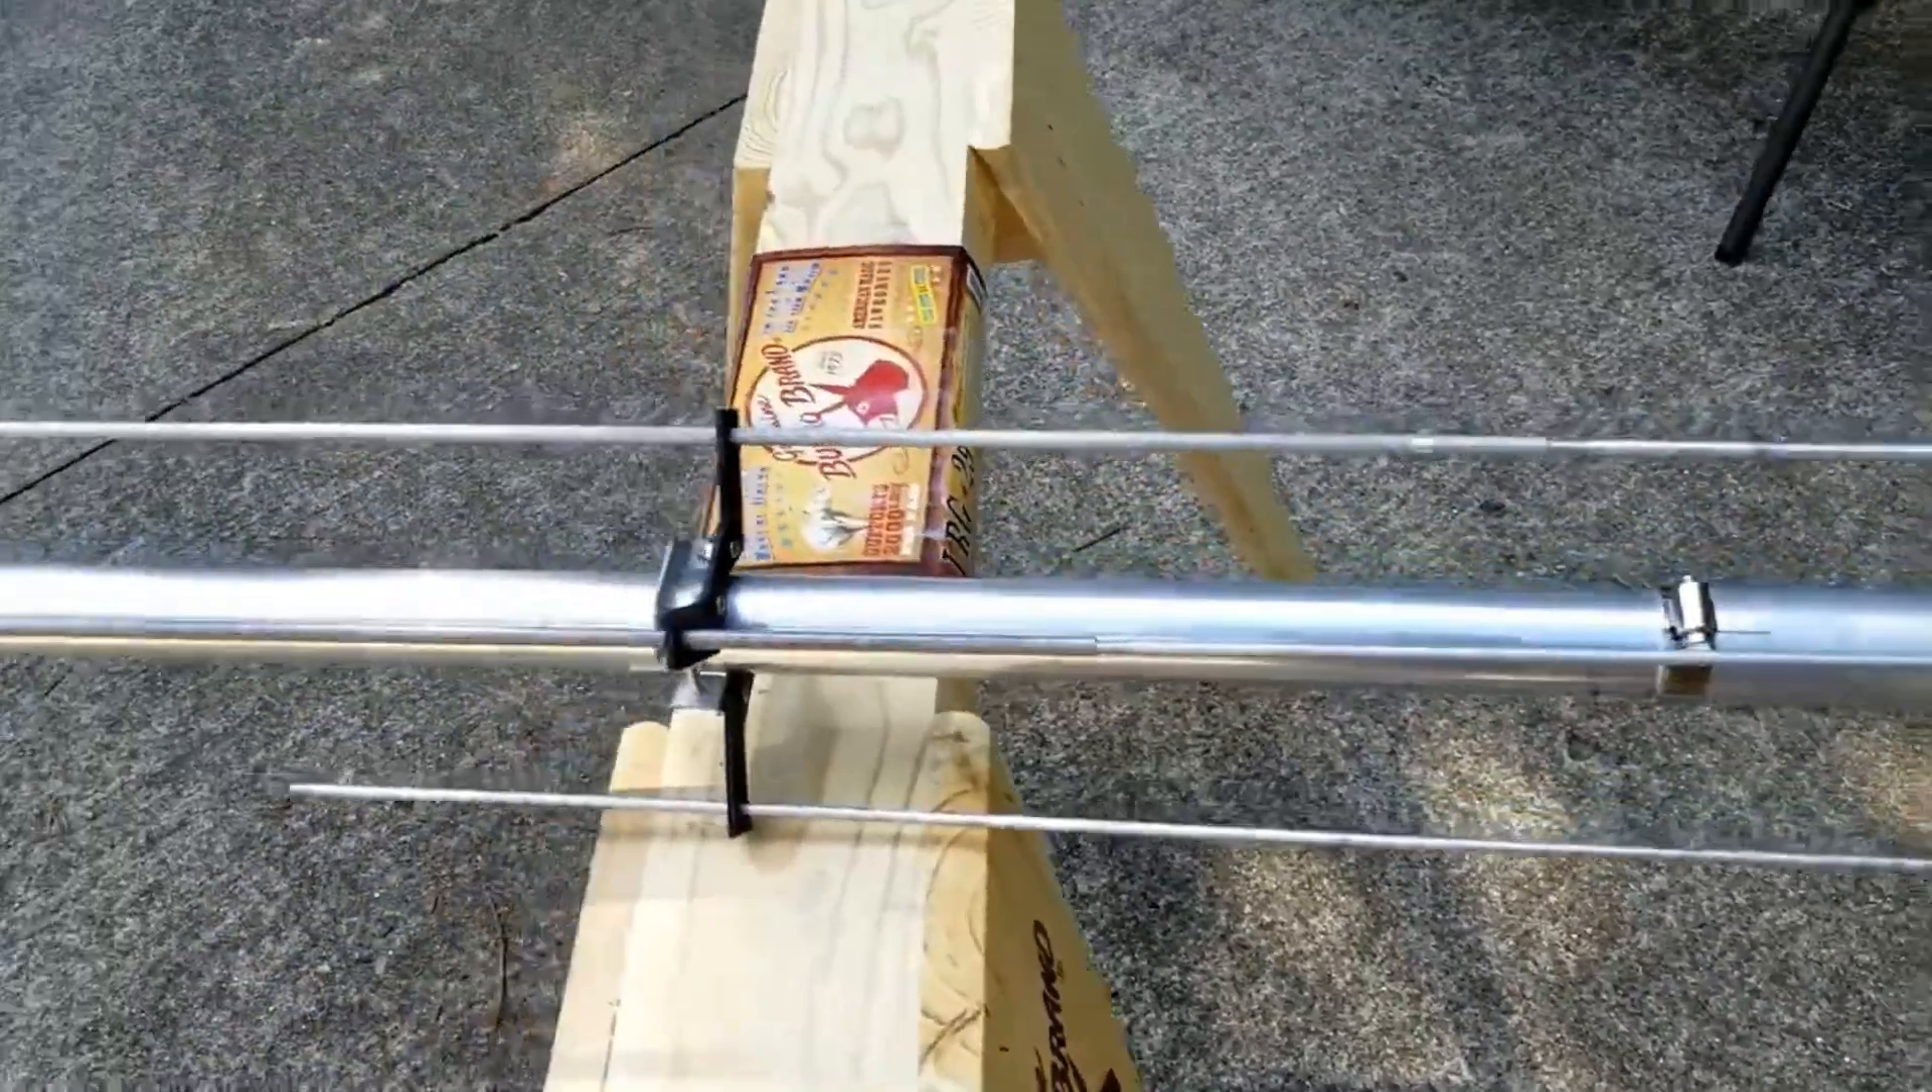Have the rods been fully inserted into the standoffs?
Yes.